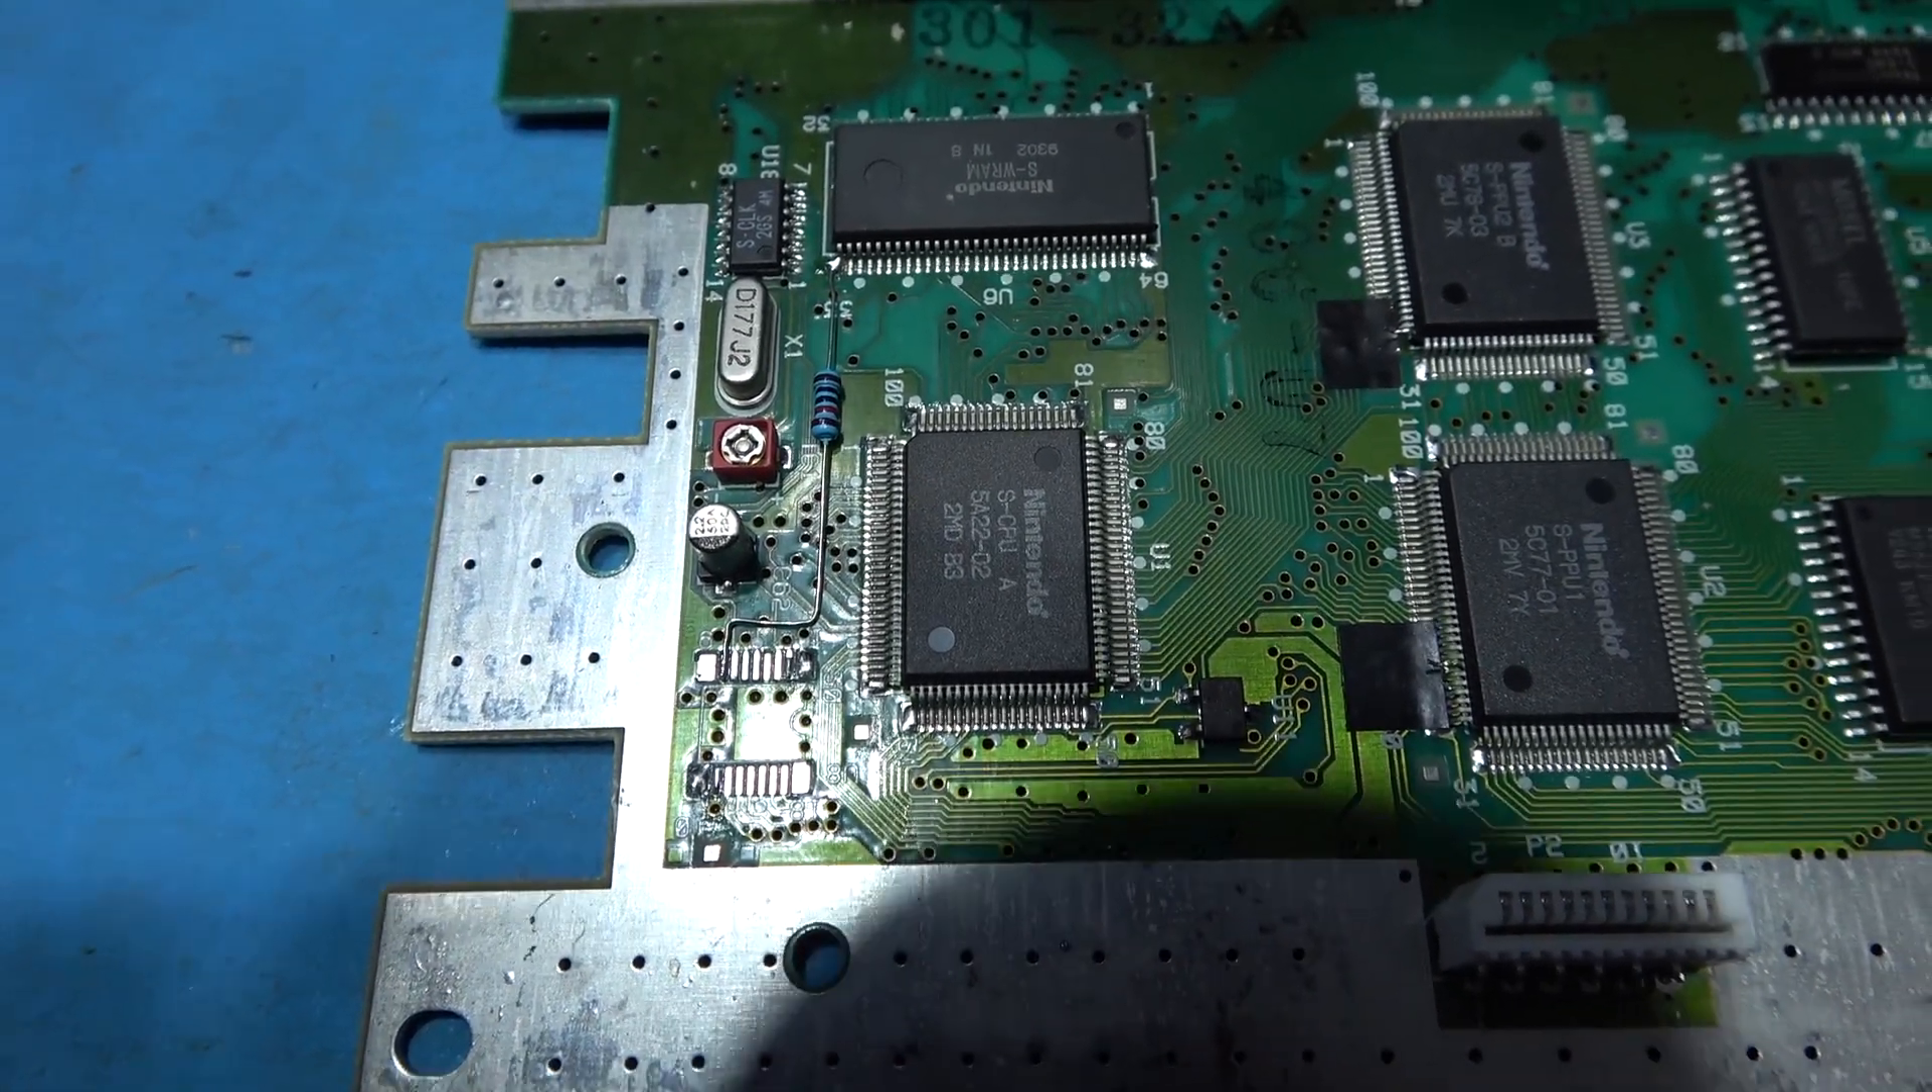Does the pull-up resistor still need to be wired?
No.